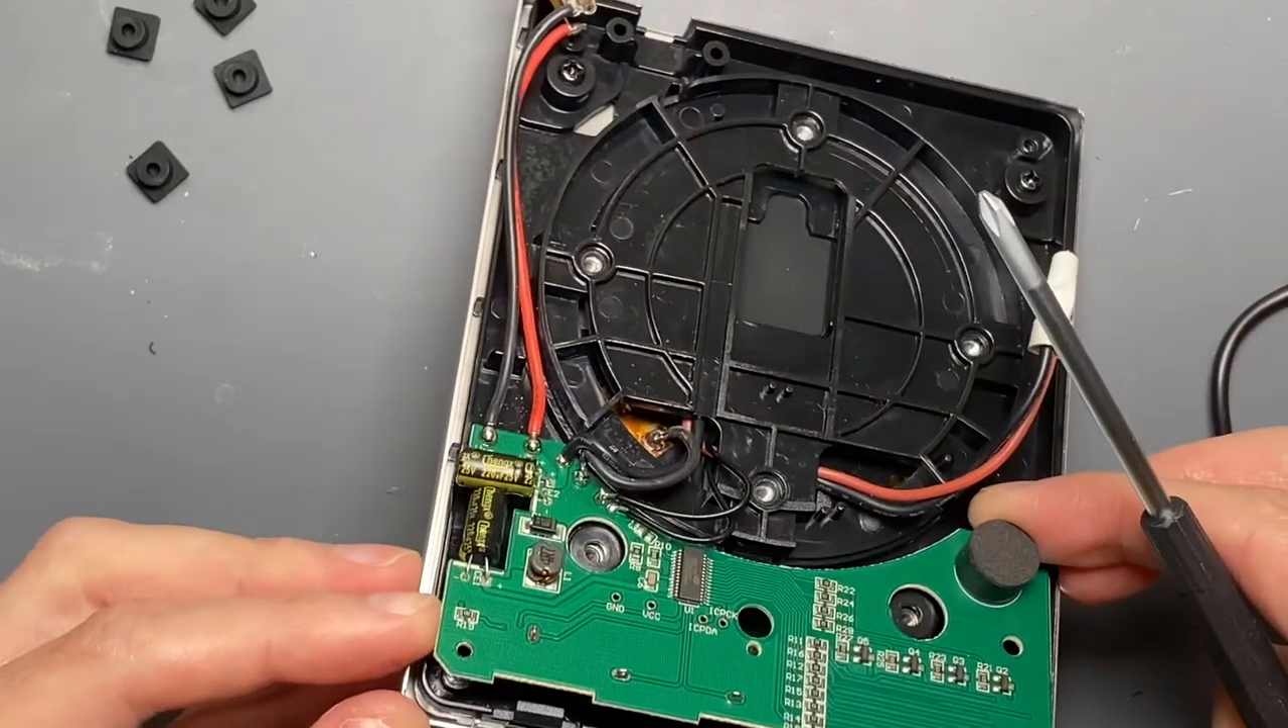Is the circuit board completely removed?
No.